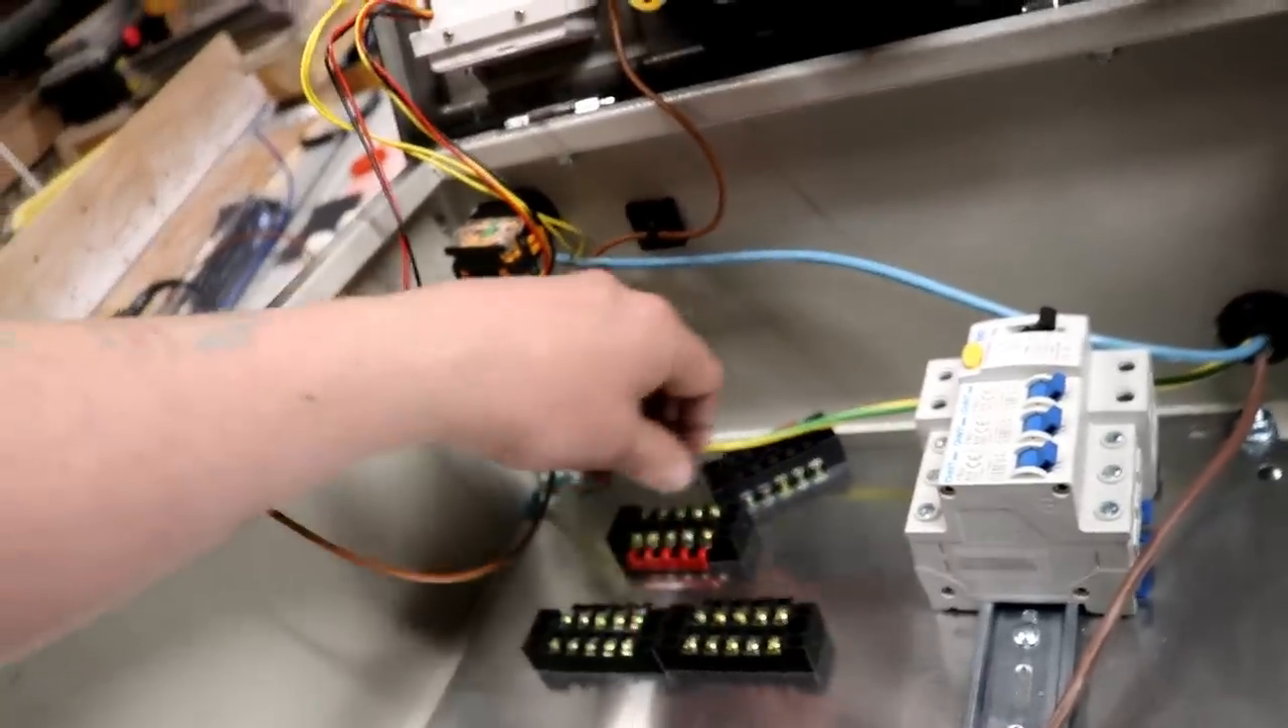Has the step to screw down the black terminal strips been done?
No.